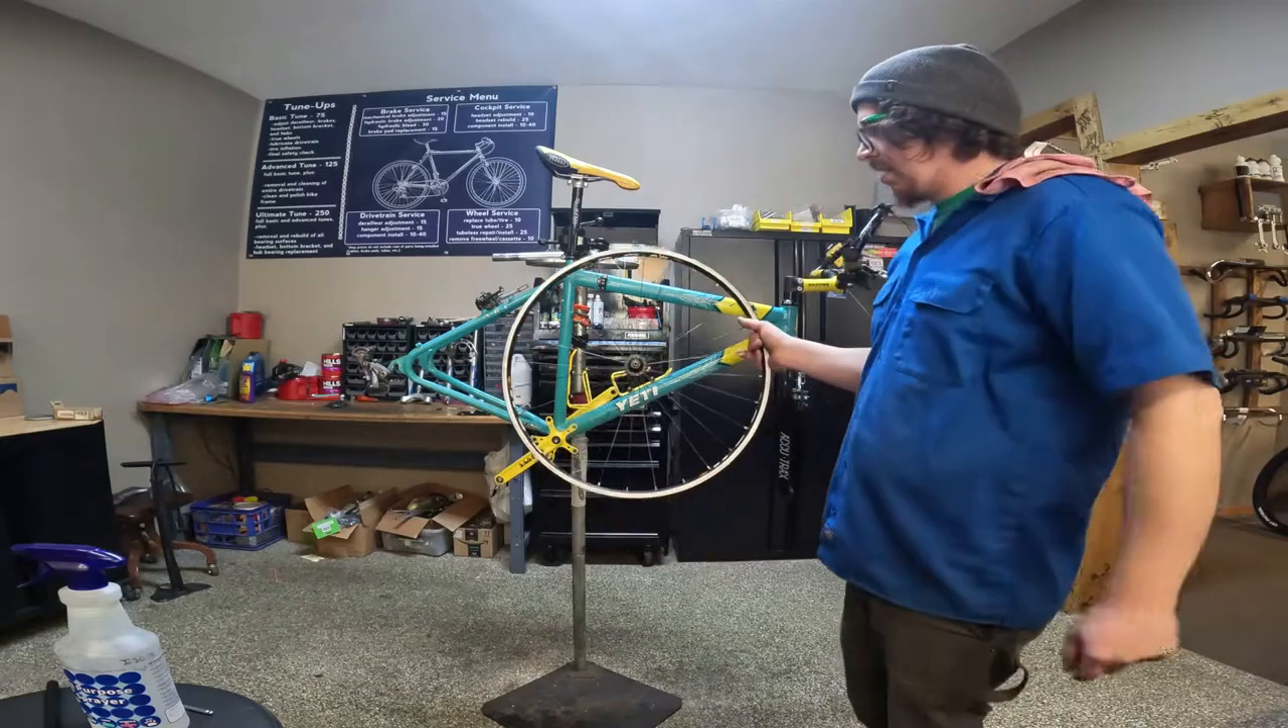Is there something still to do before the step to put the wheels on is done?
Yes.